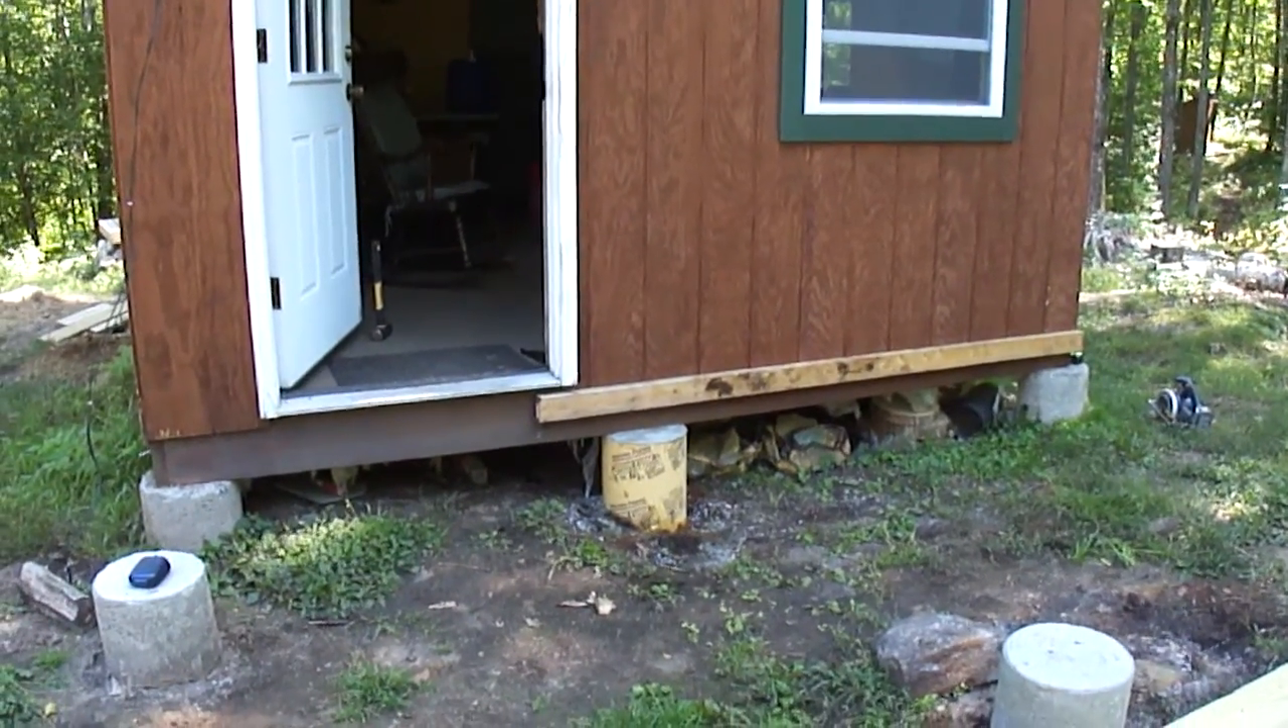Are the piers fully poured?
Yes.